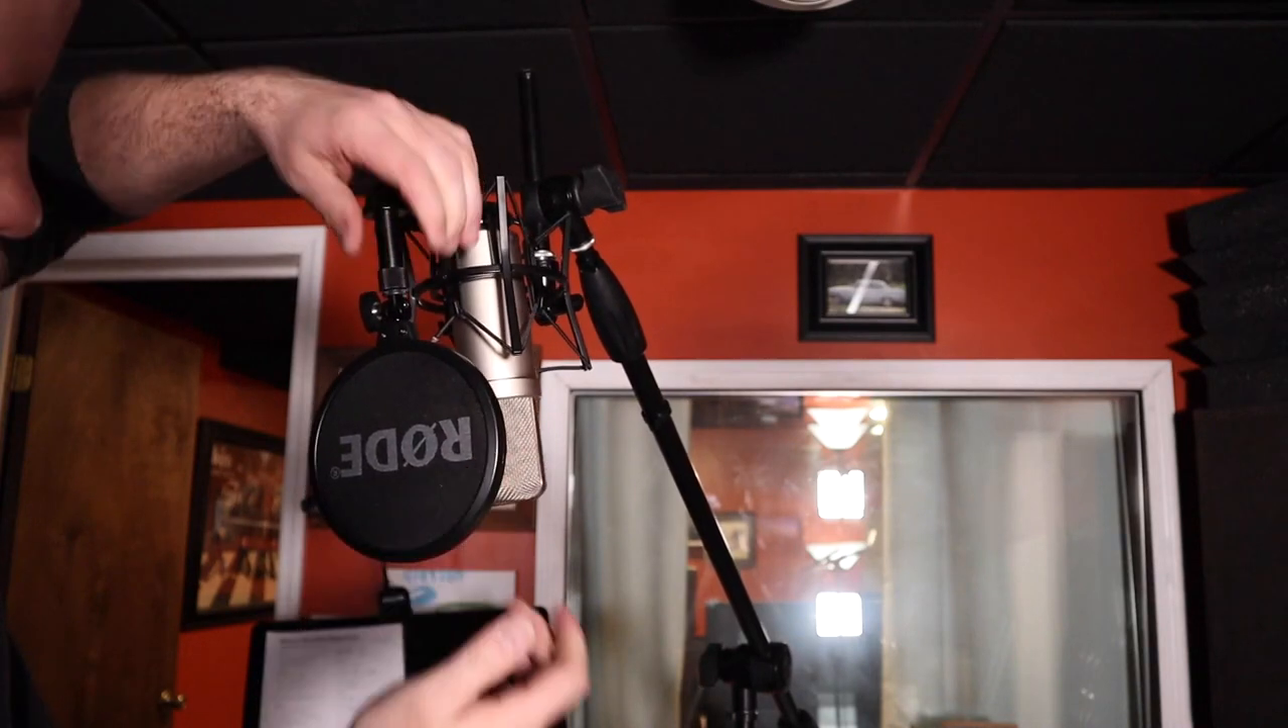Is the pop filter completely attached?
Yes.